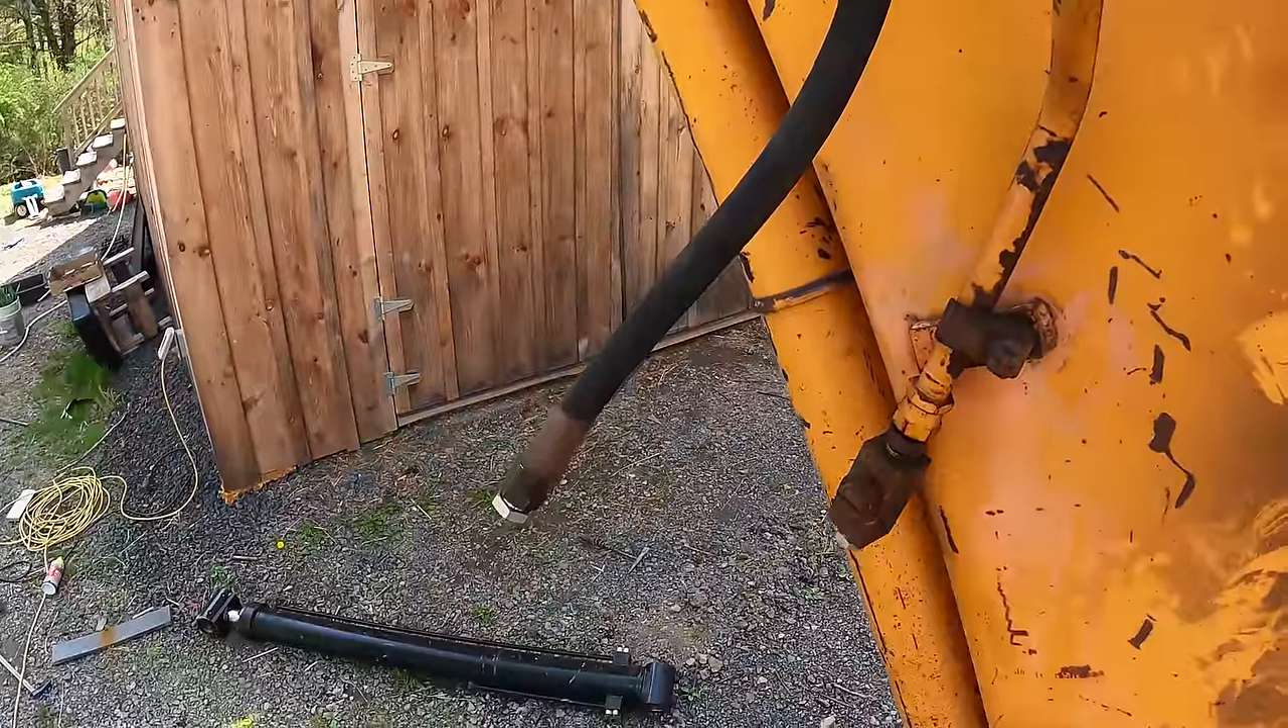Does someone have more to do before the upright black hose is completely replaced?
Yes.